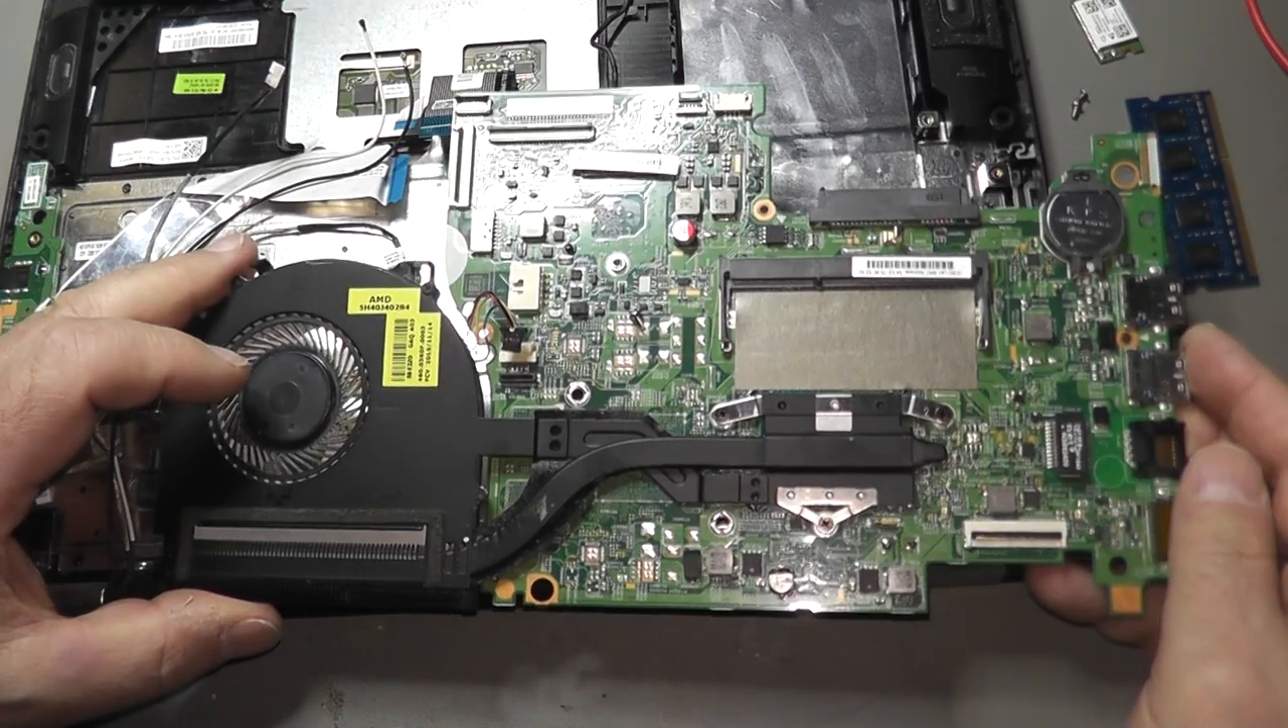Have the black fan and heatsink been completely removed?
No.